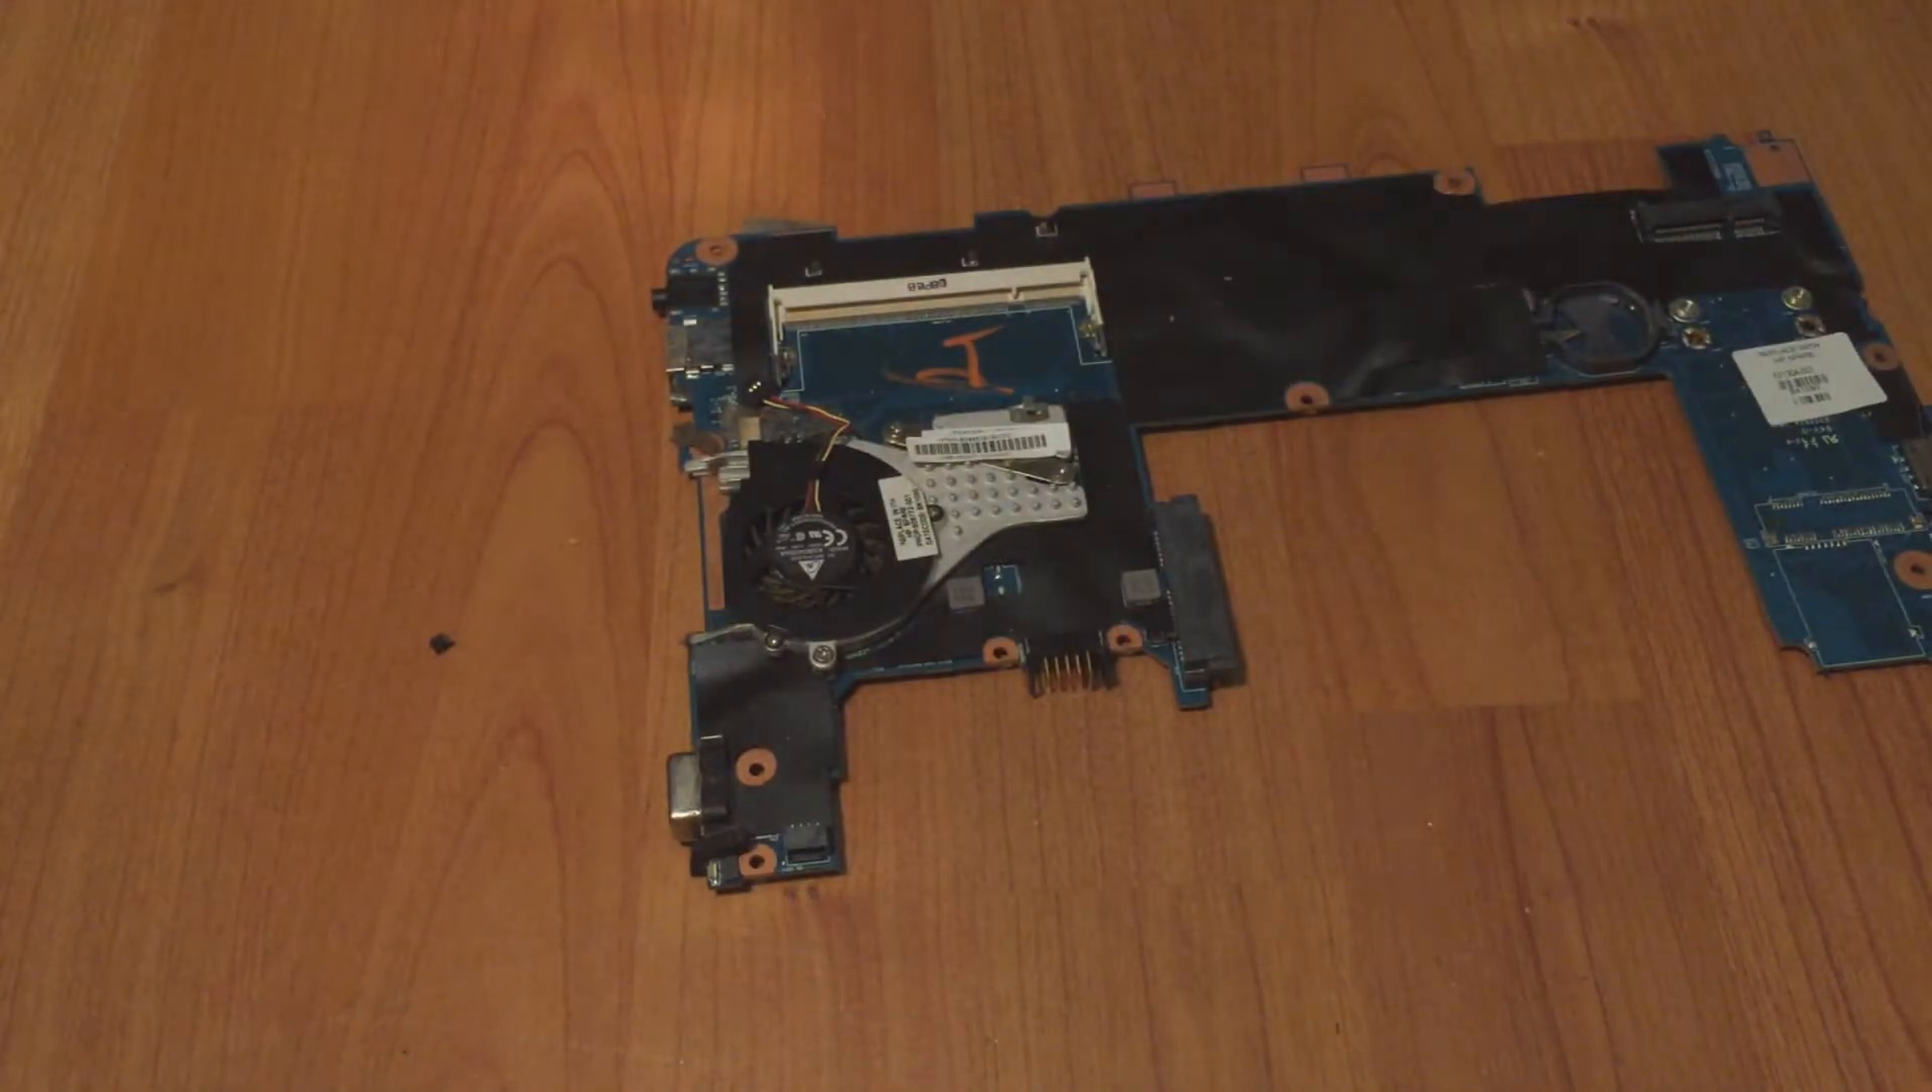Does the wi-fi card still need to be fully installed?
Yes.